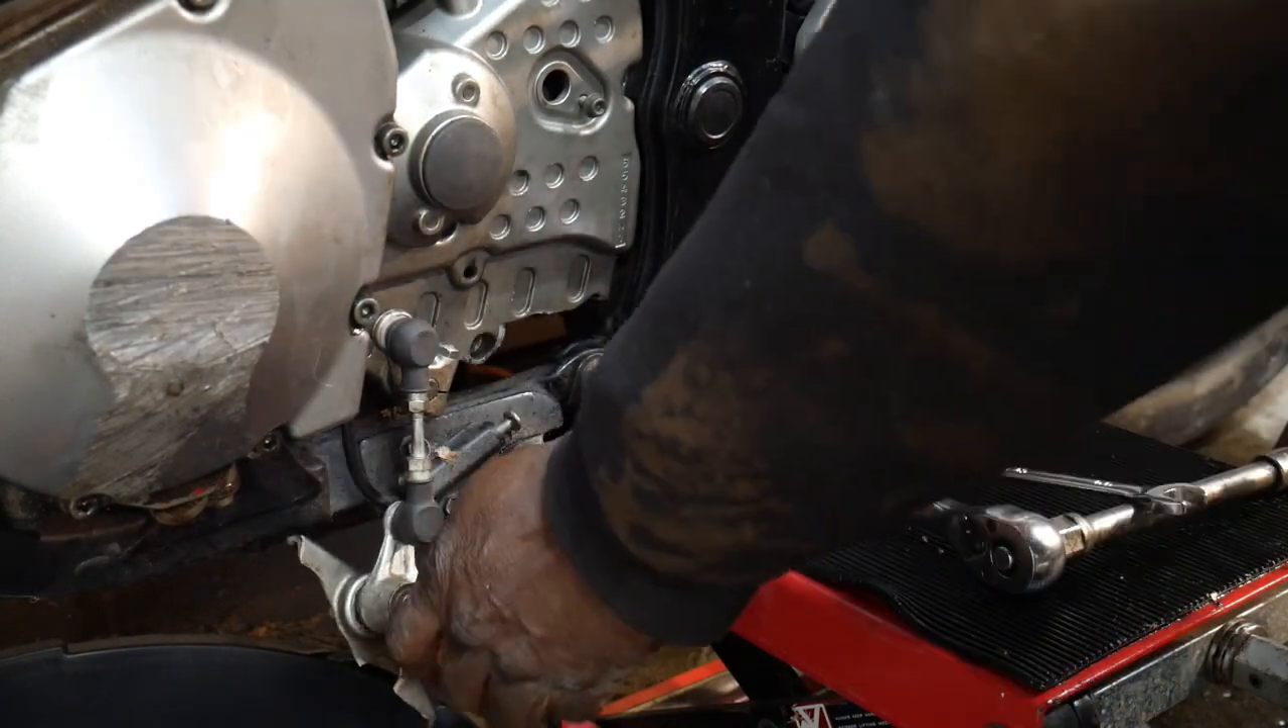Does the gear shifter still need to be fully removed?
Yes.